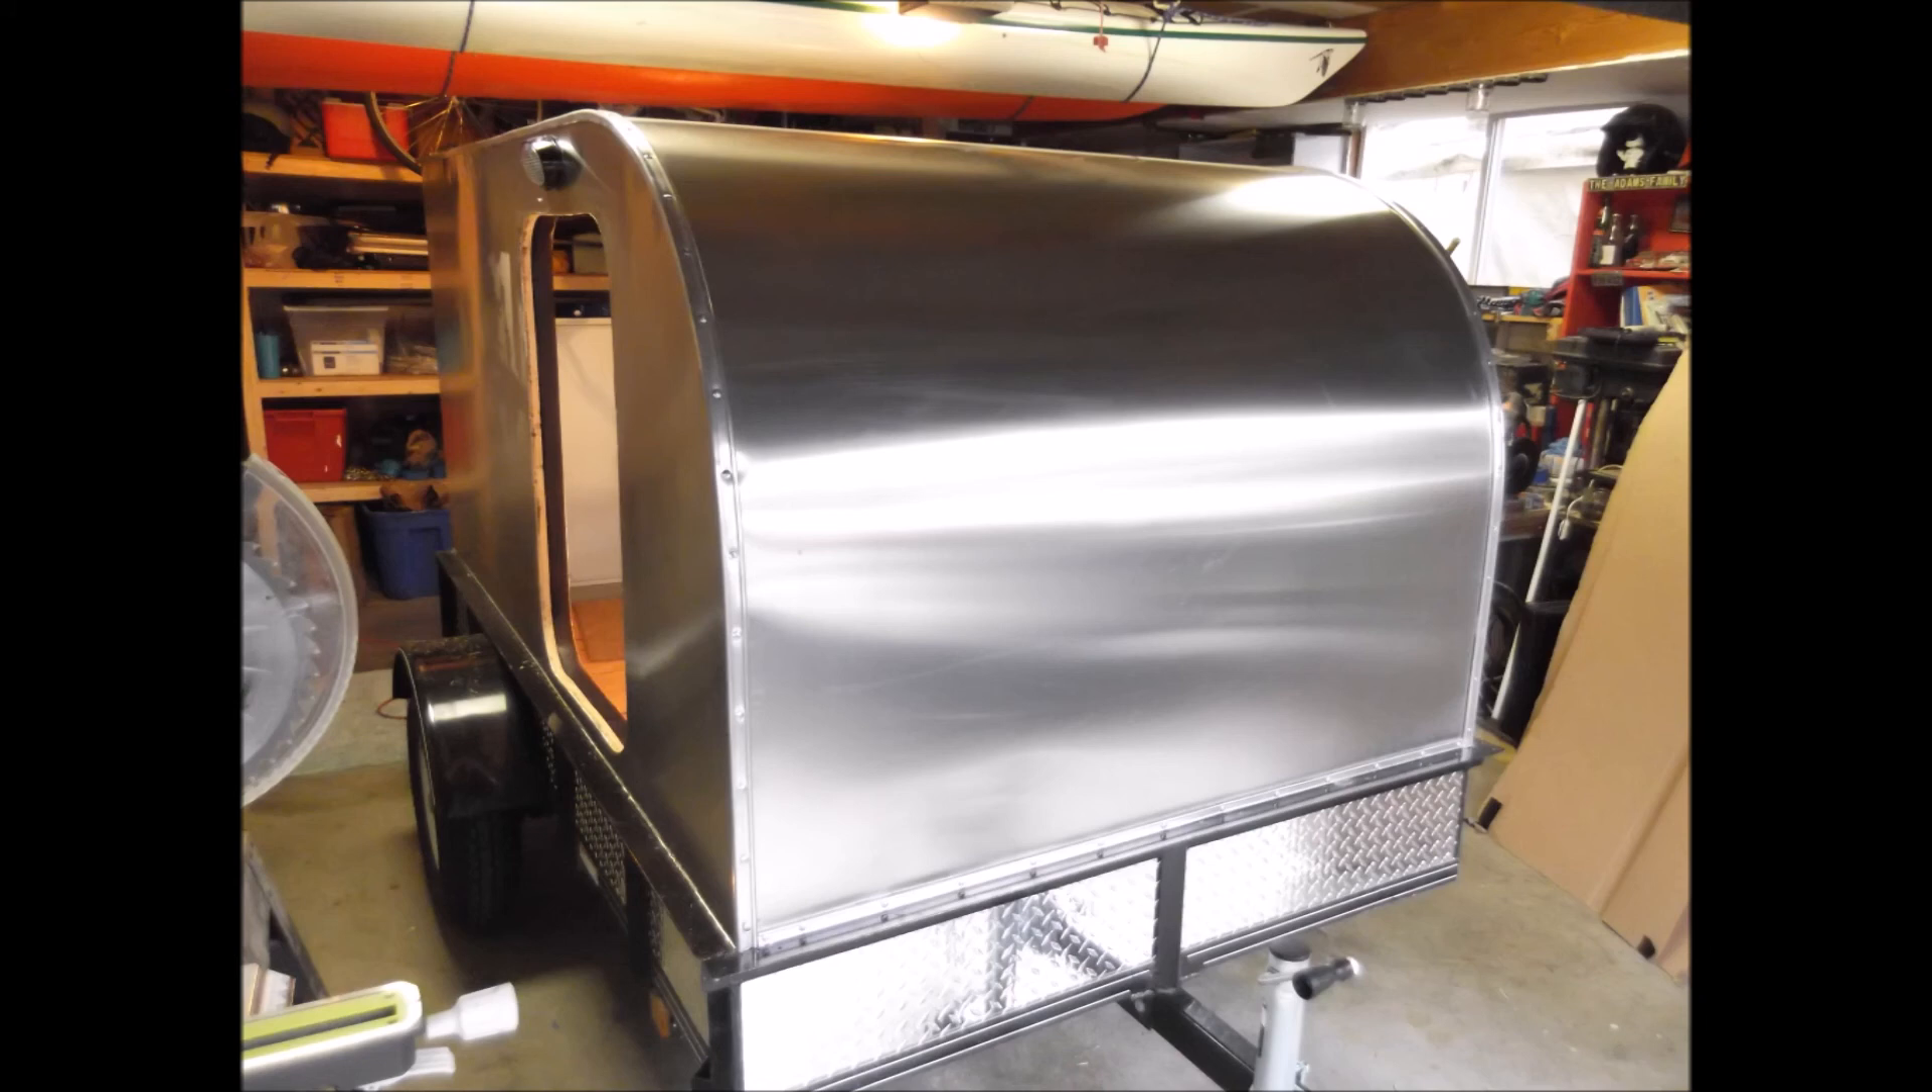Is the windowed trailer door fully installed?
No.